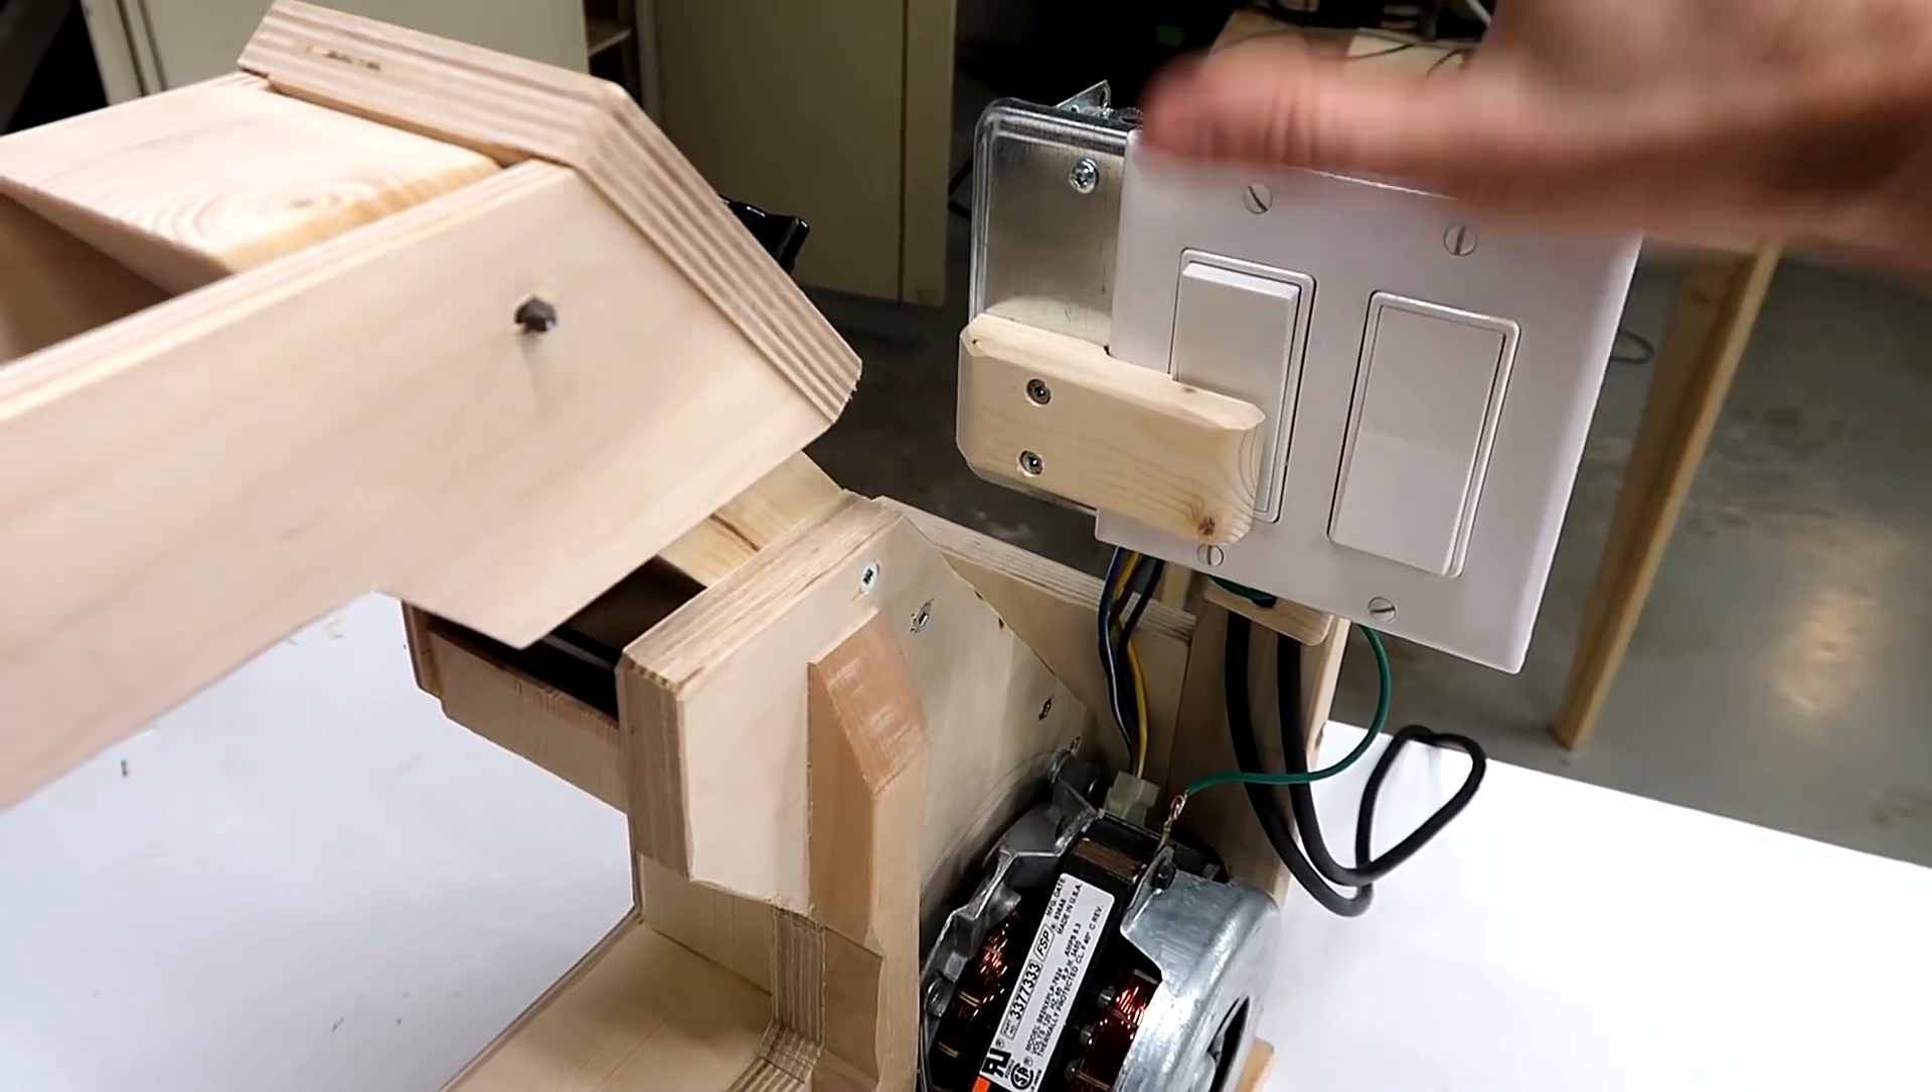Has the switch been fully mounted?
Yes.